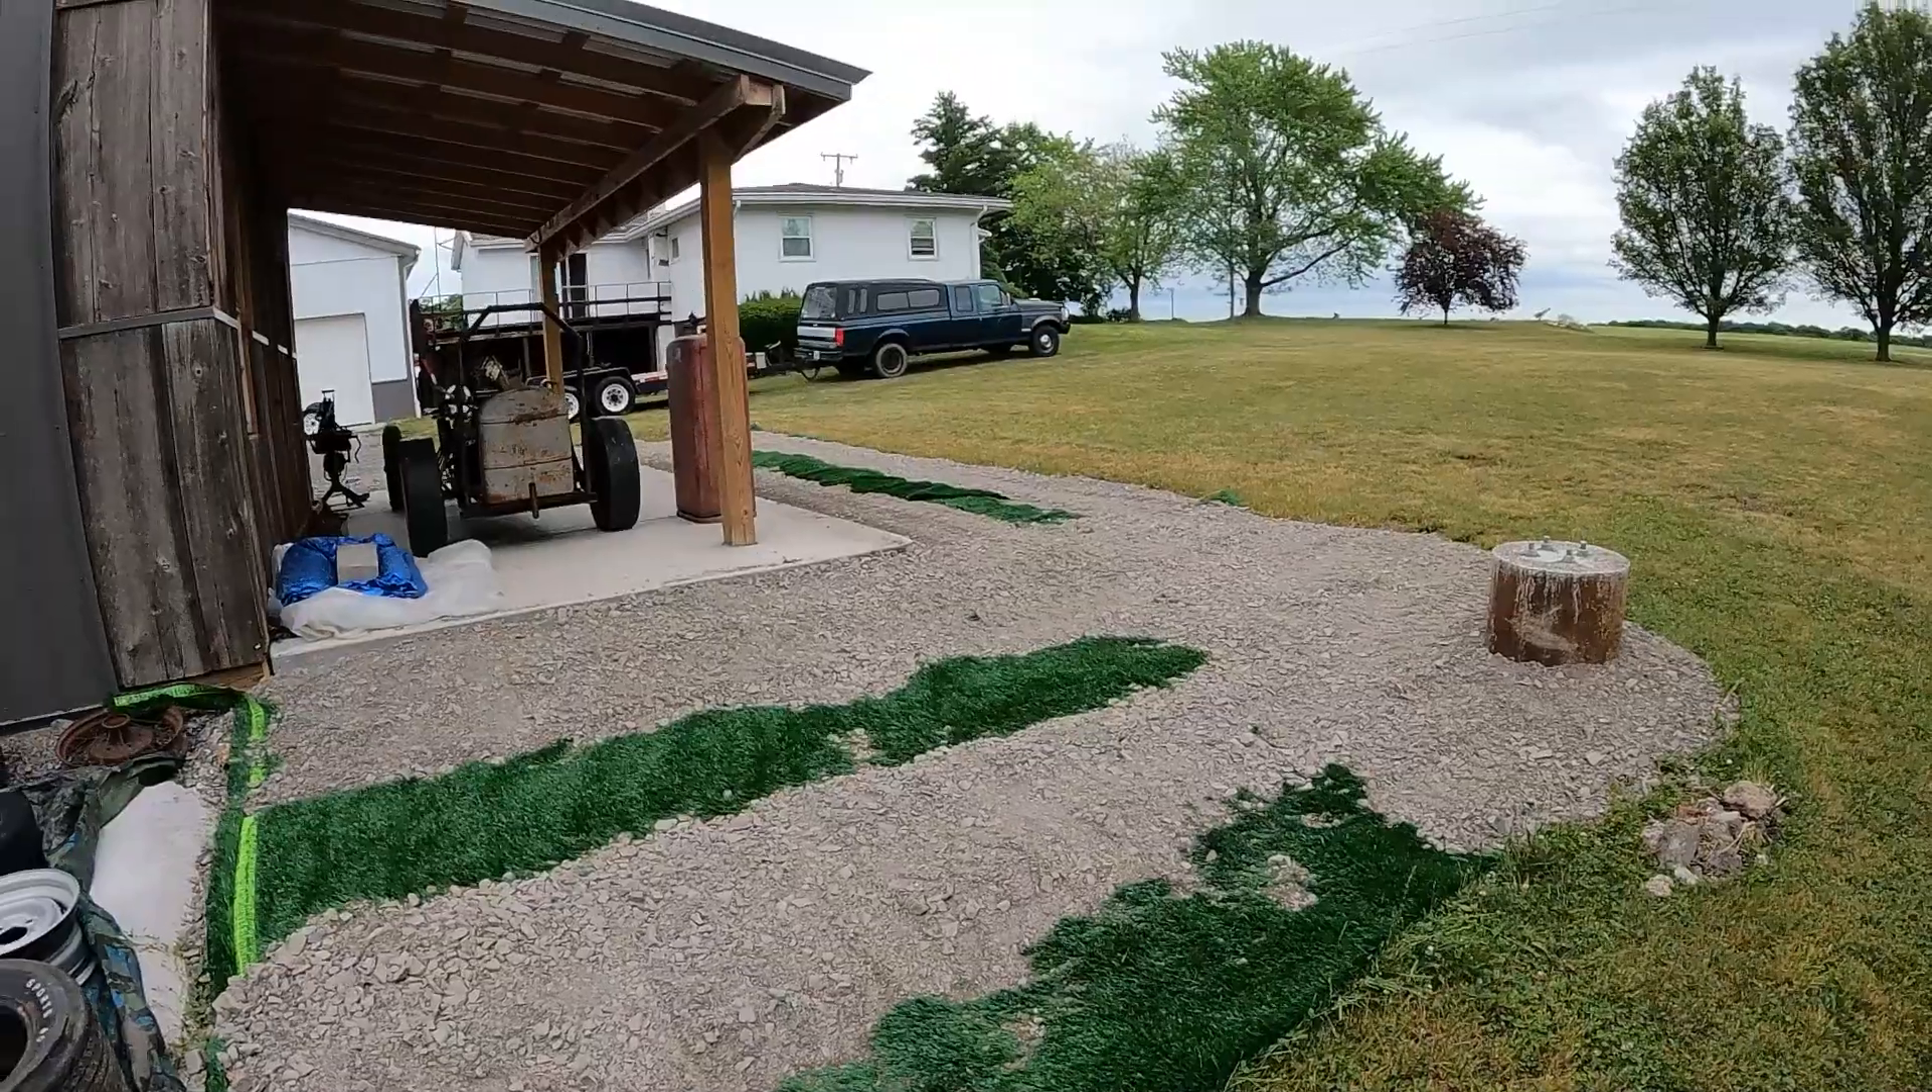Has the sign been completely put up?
No.